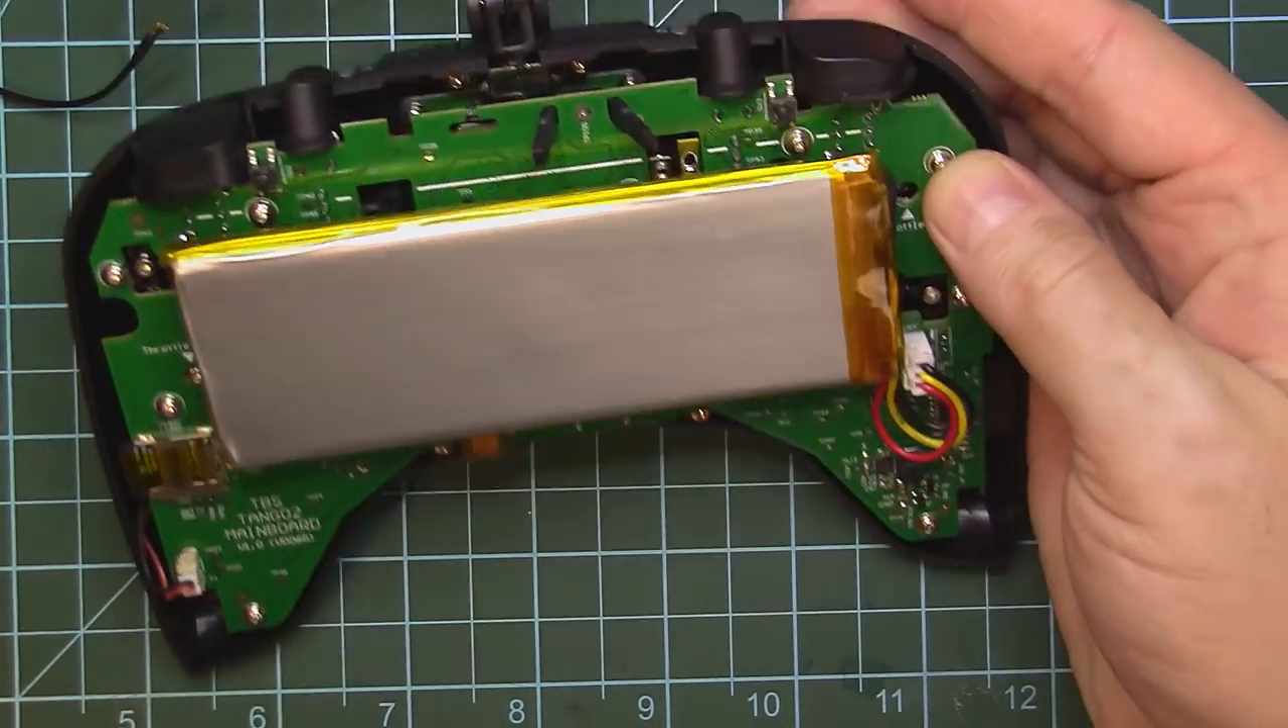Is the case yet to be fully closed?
Yes.